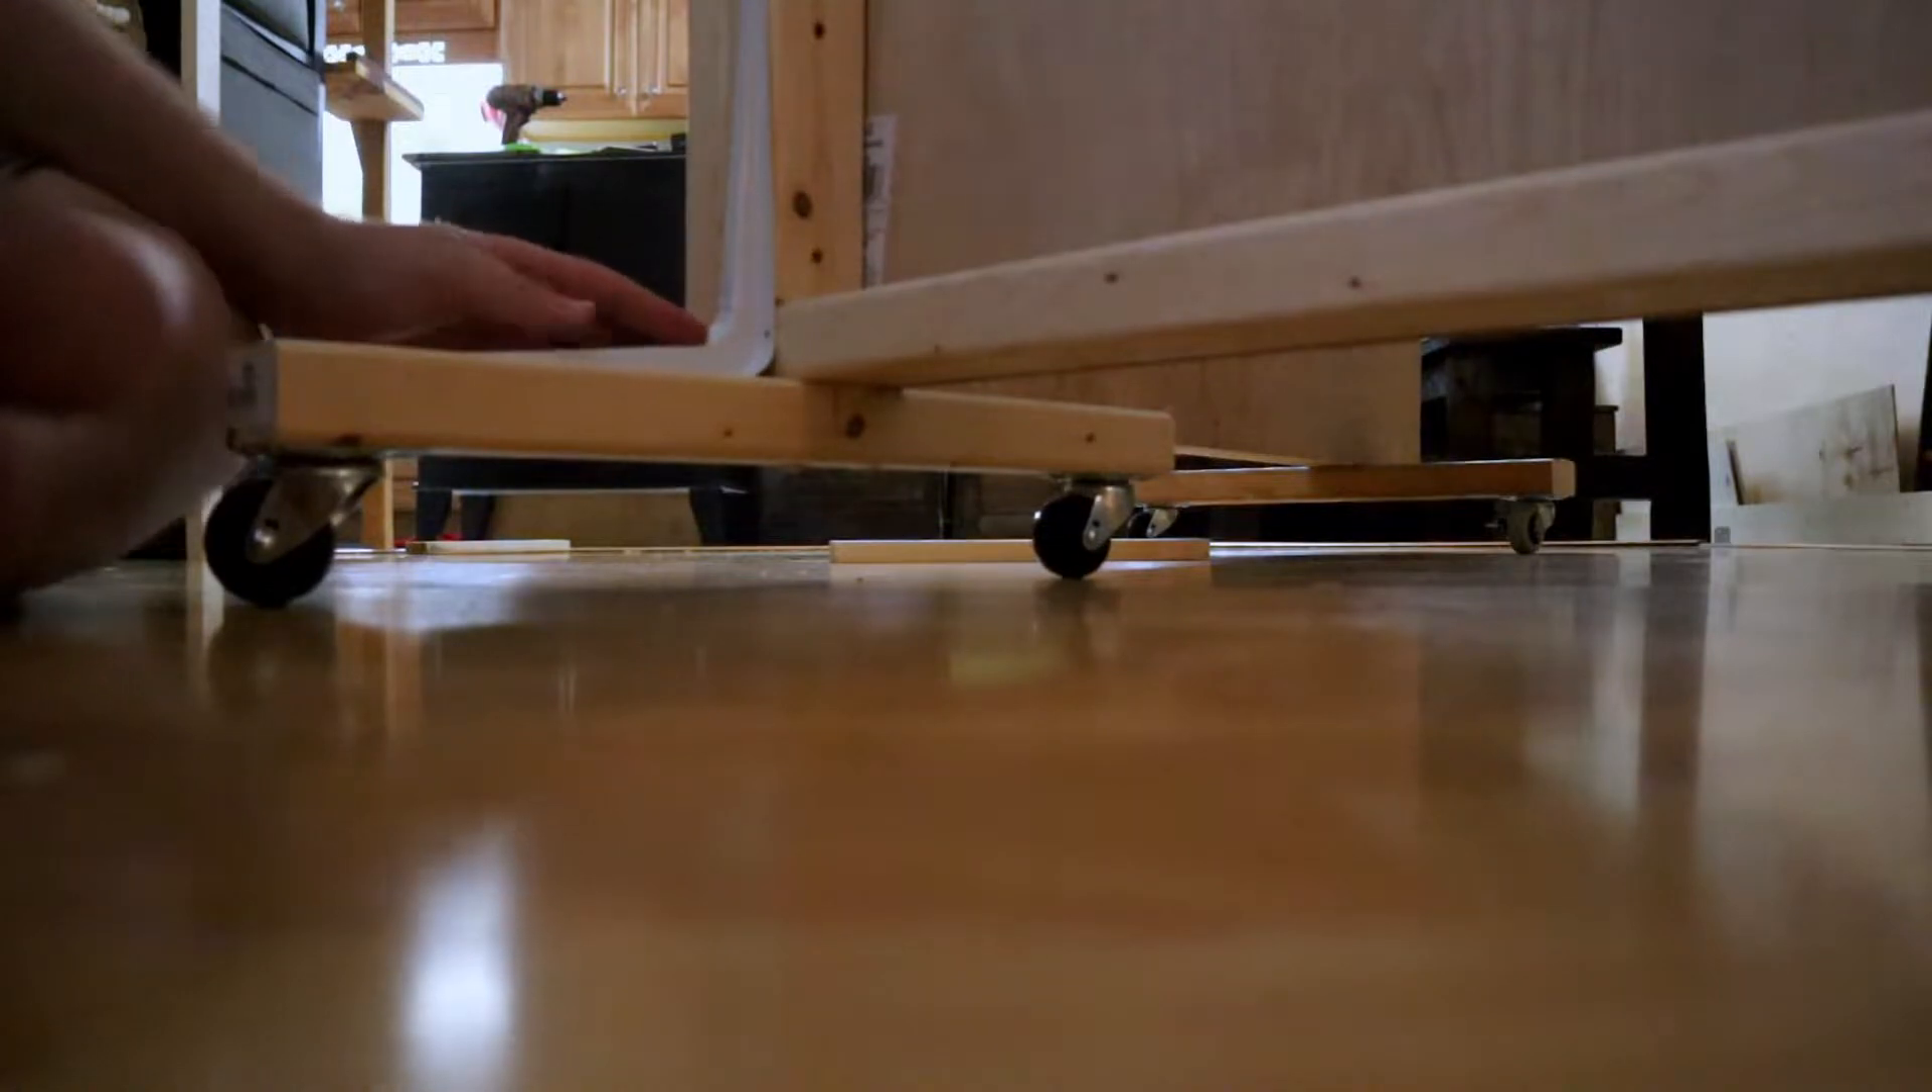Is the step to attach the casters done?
Yes.